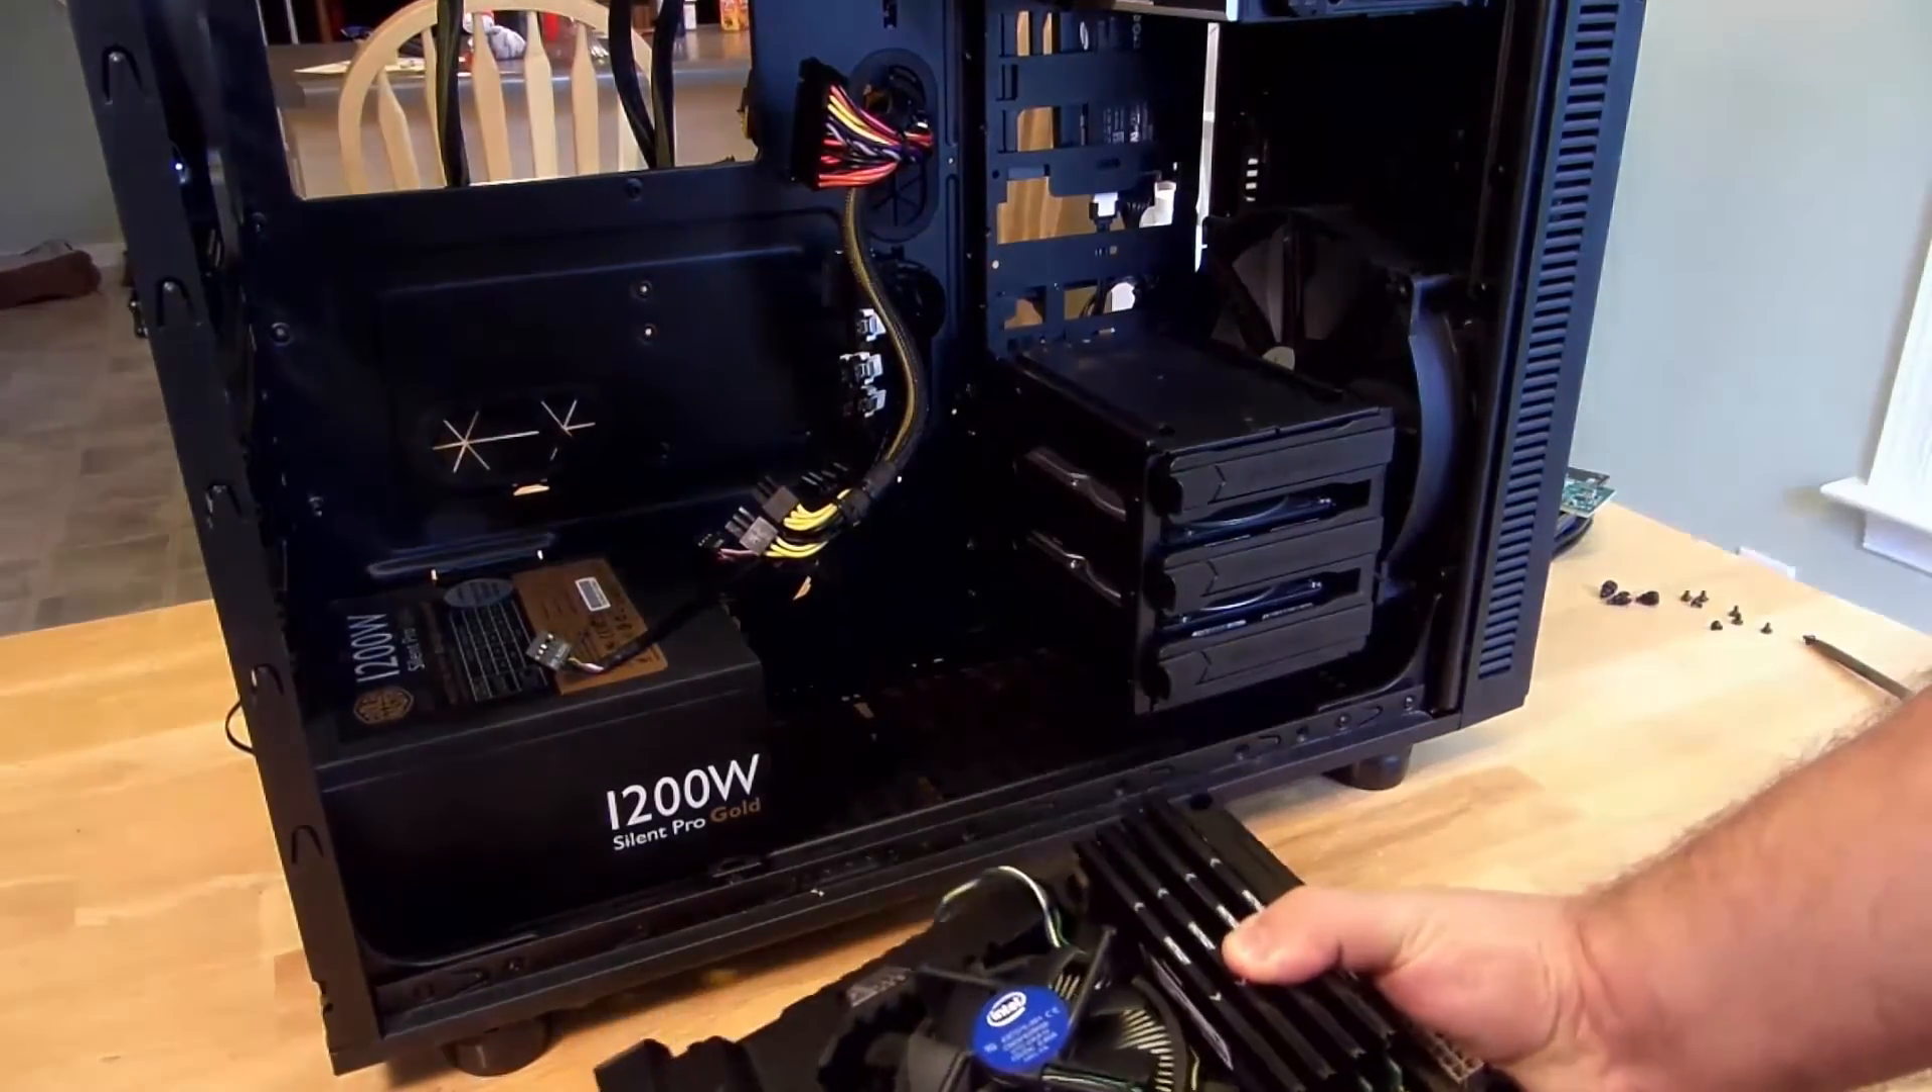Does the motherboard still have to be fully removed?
No.